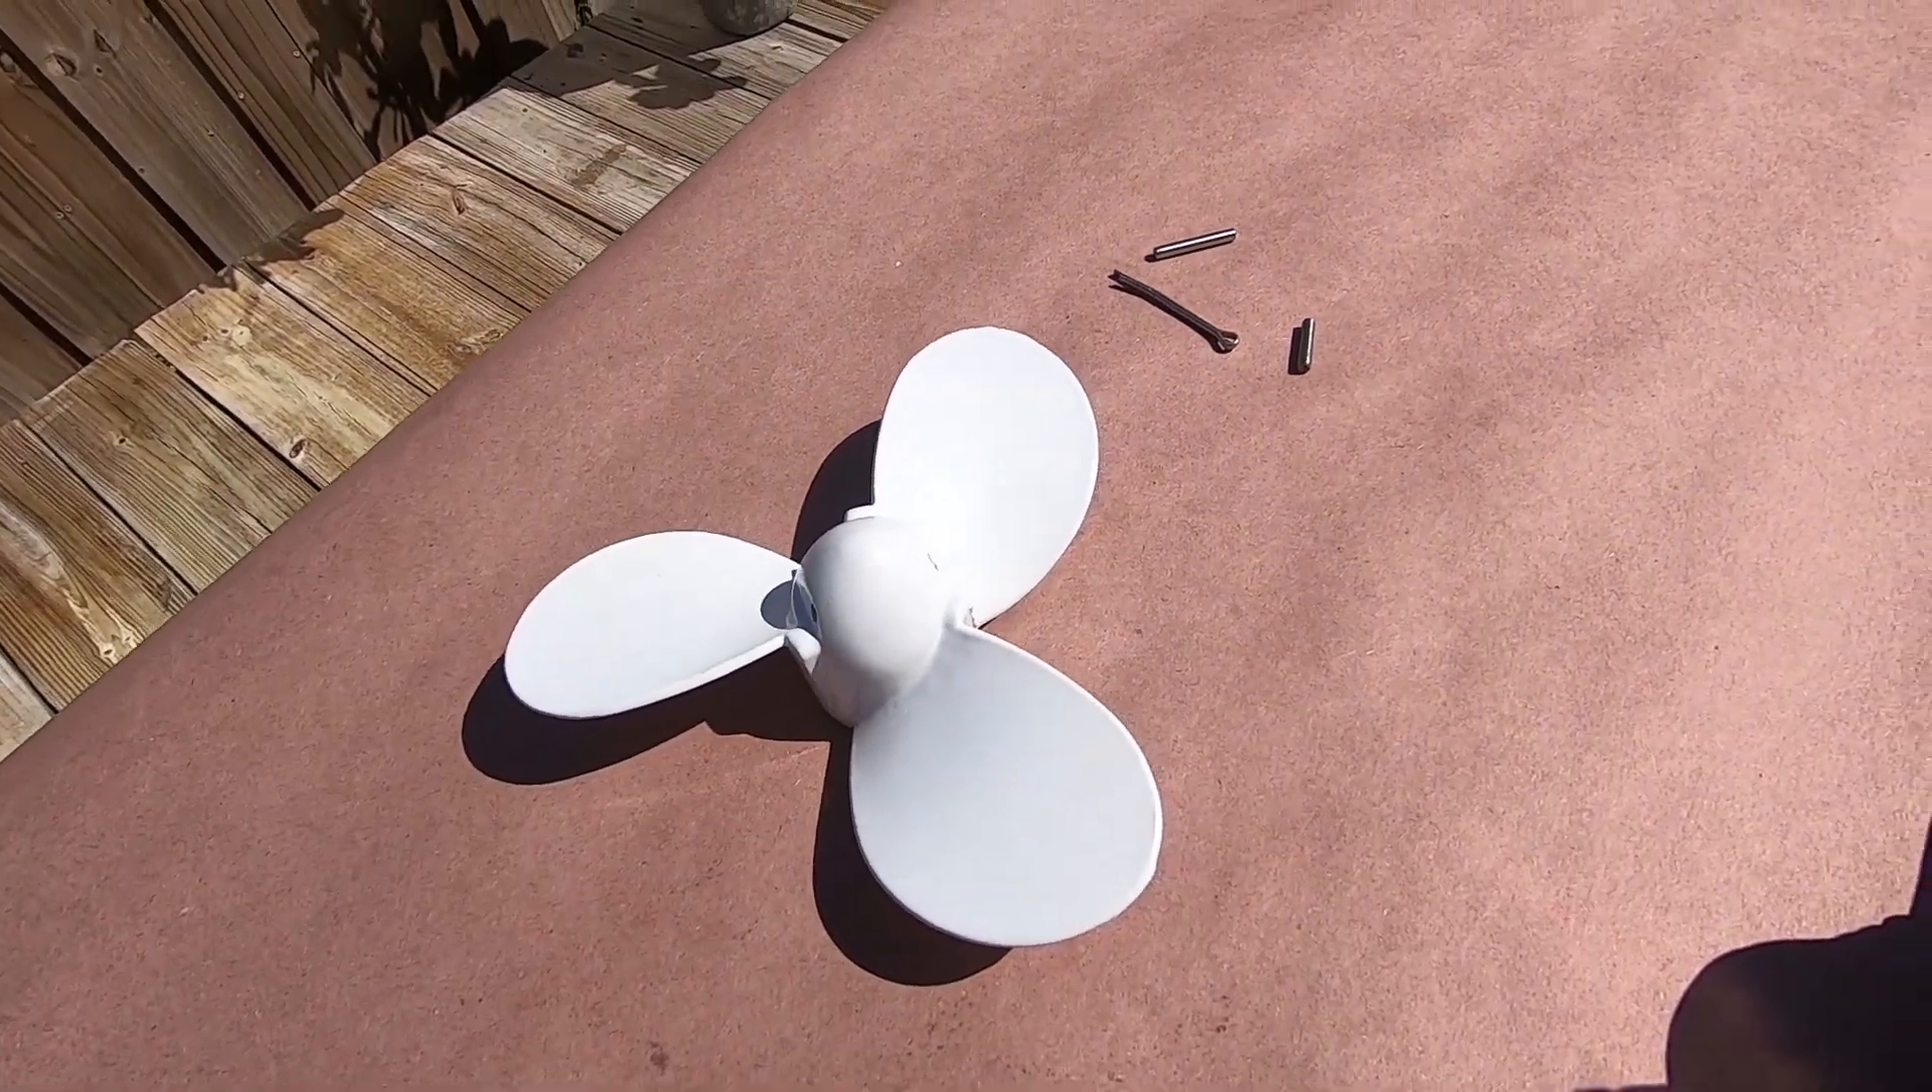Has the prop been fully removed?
Yes.